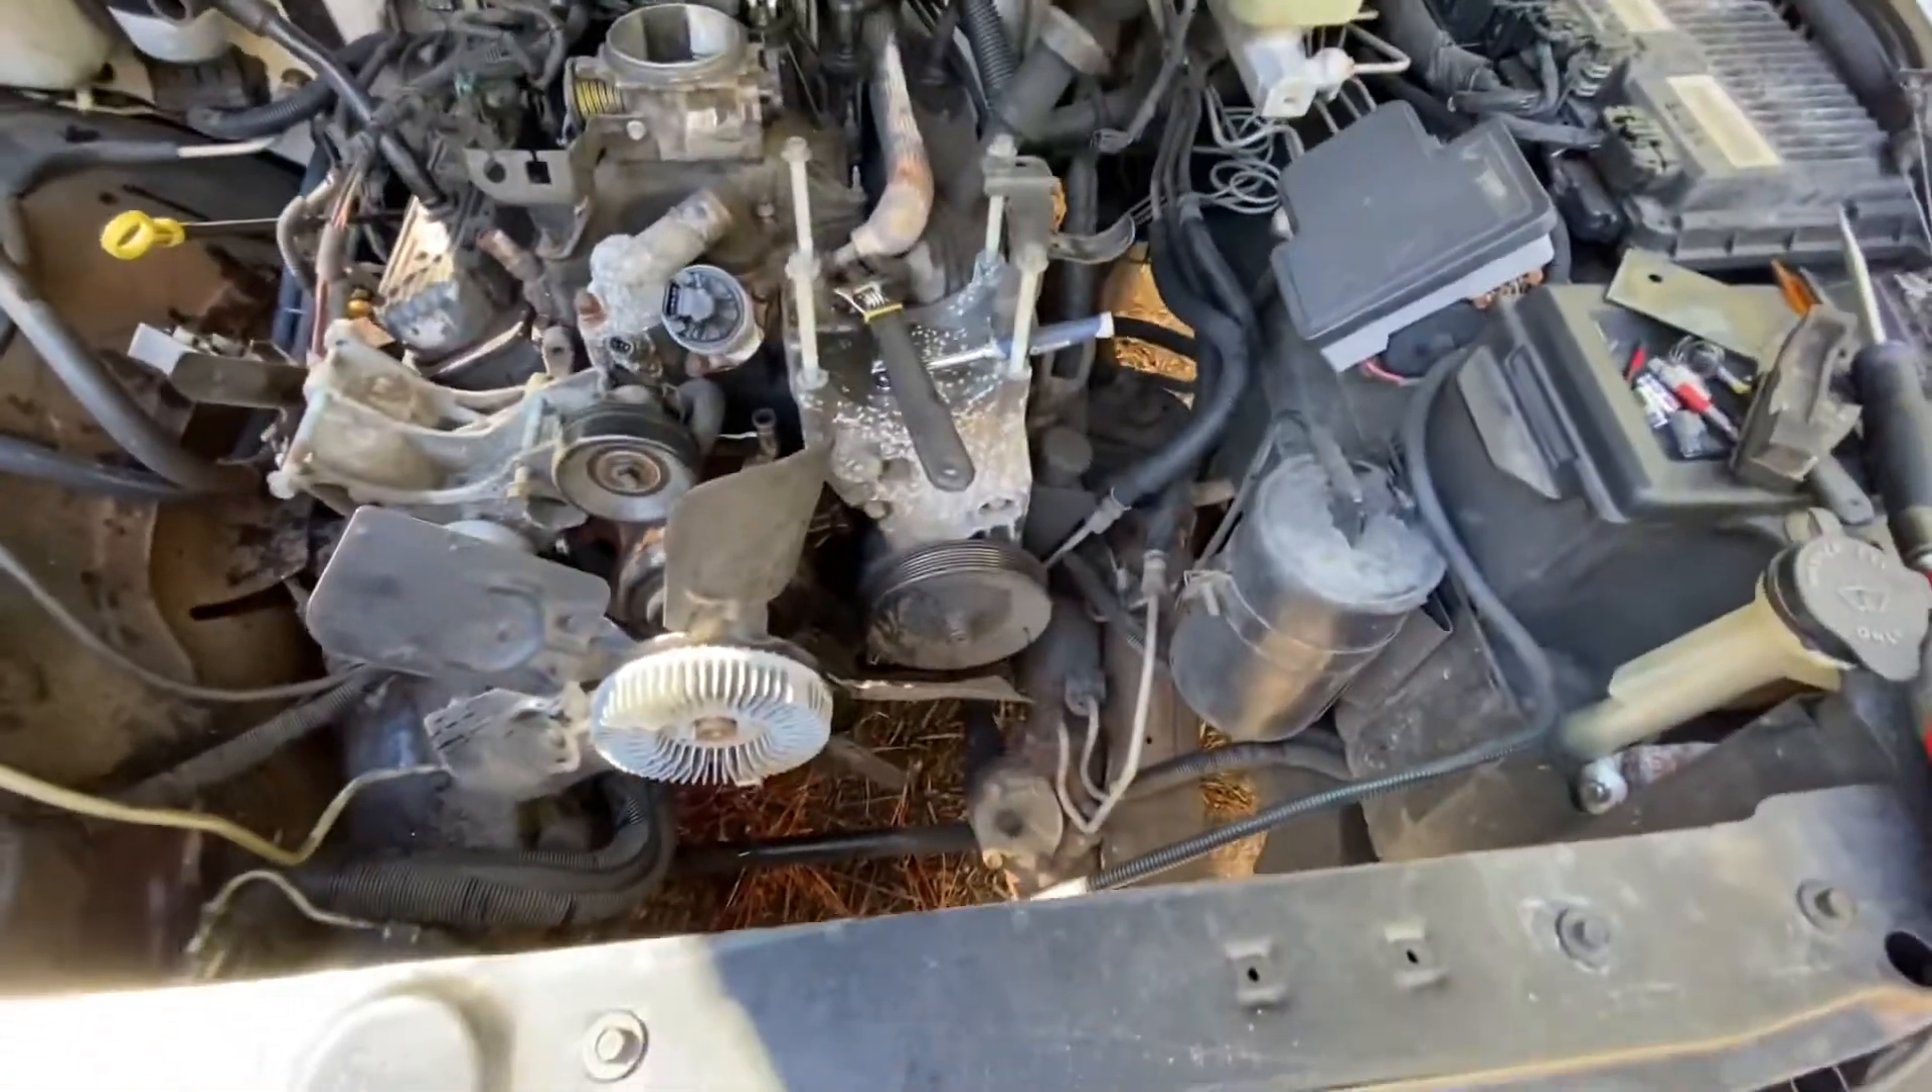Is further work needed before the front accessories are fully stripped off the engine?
Yes.